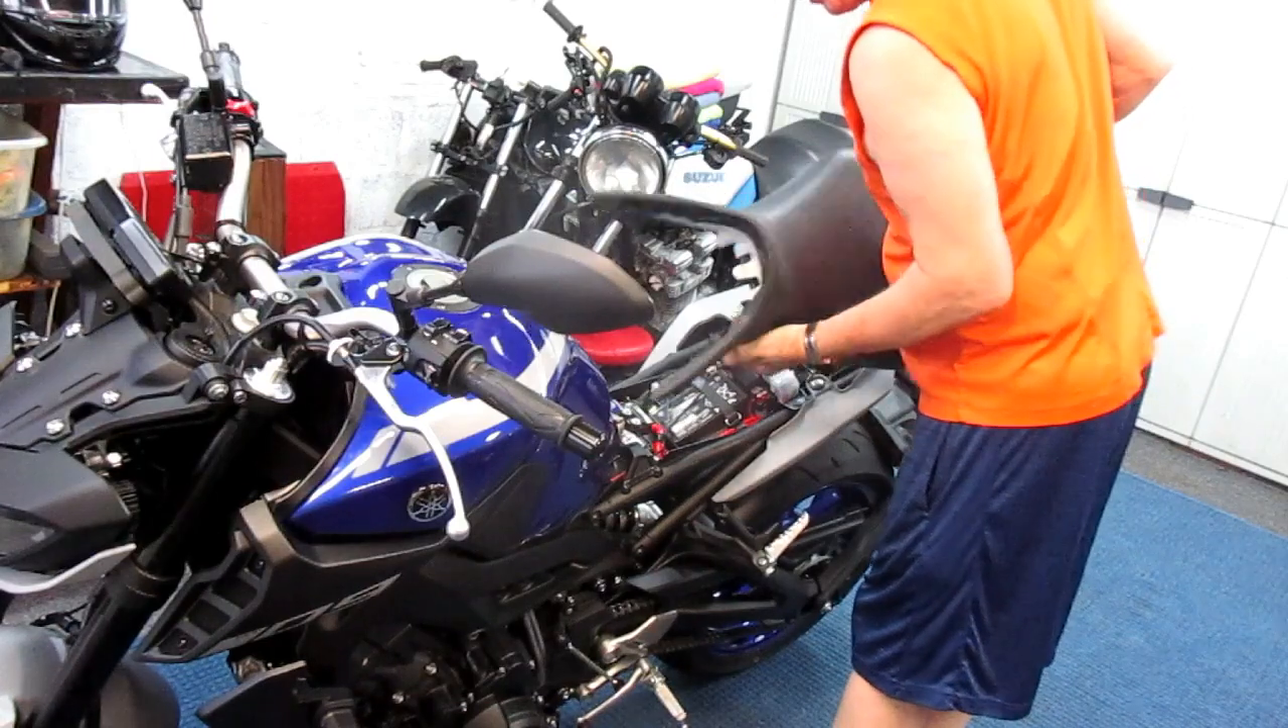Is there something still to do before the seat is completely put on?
Yes.